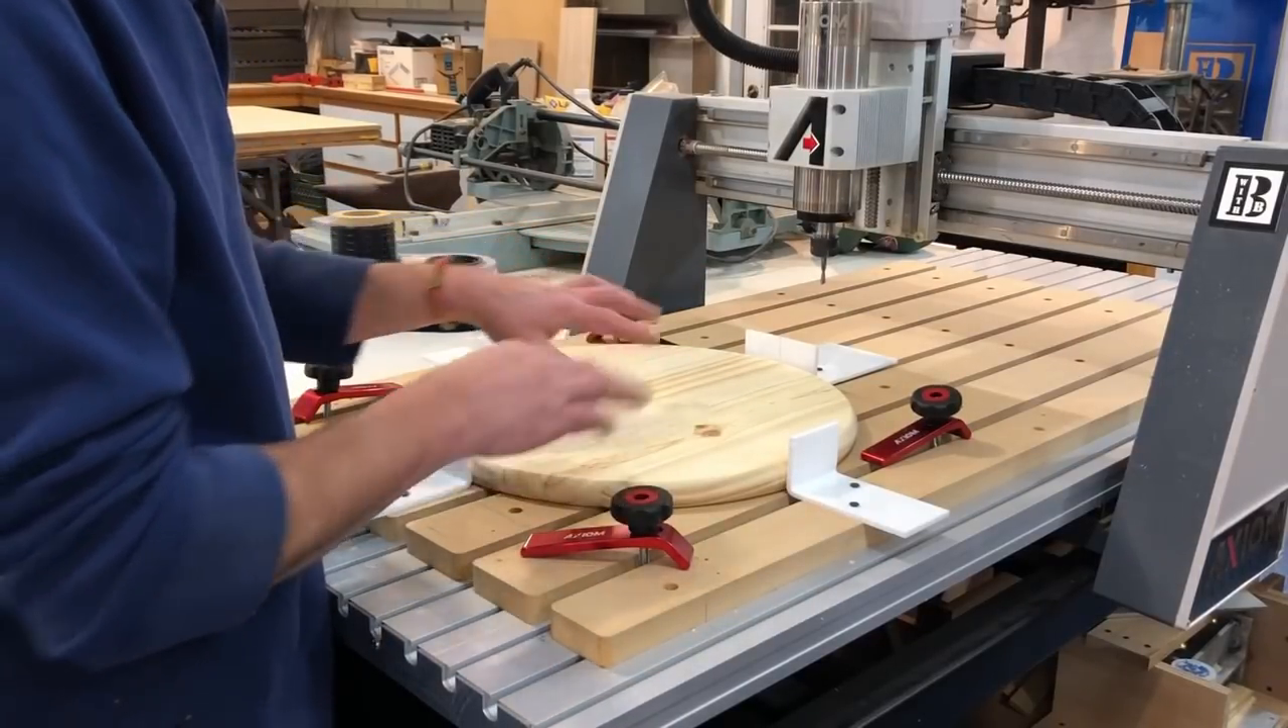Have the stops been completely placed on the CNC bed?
Yes.